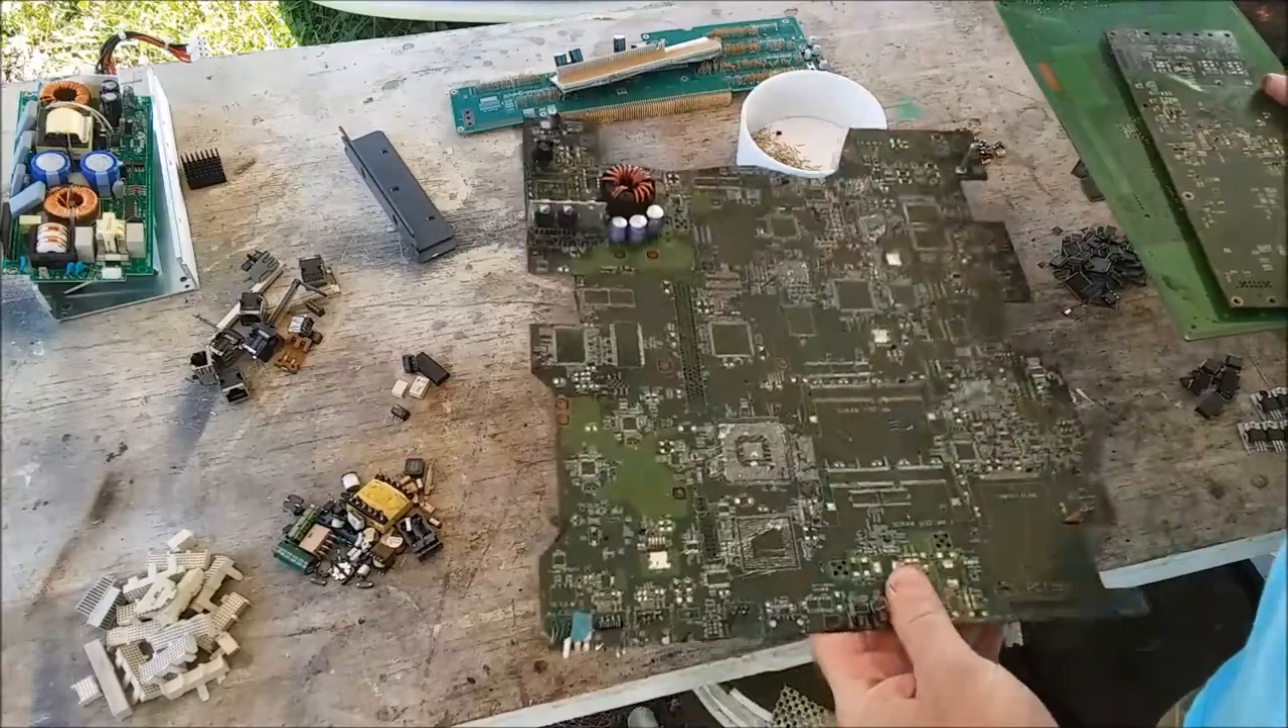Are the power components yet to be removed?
Yes.